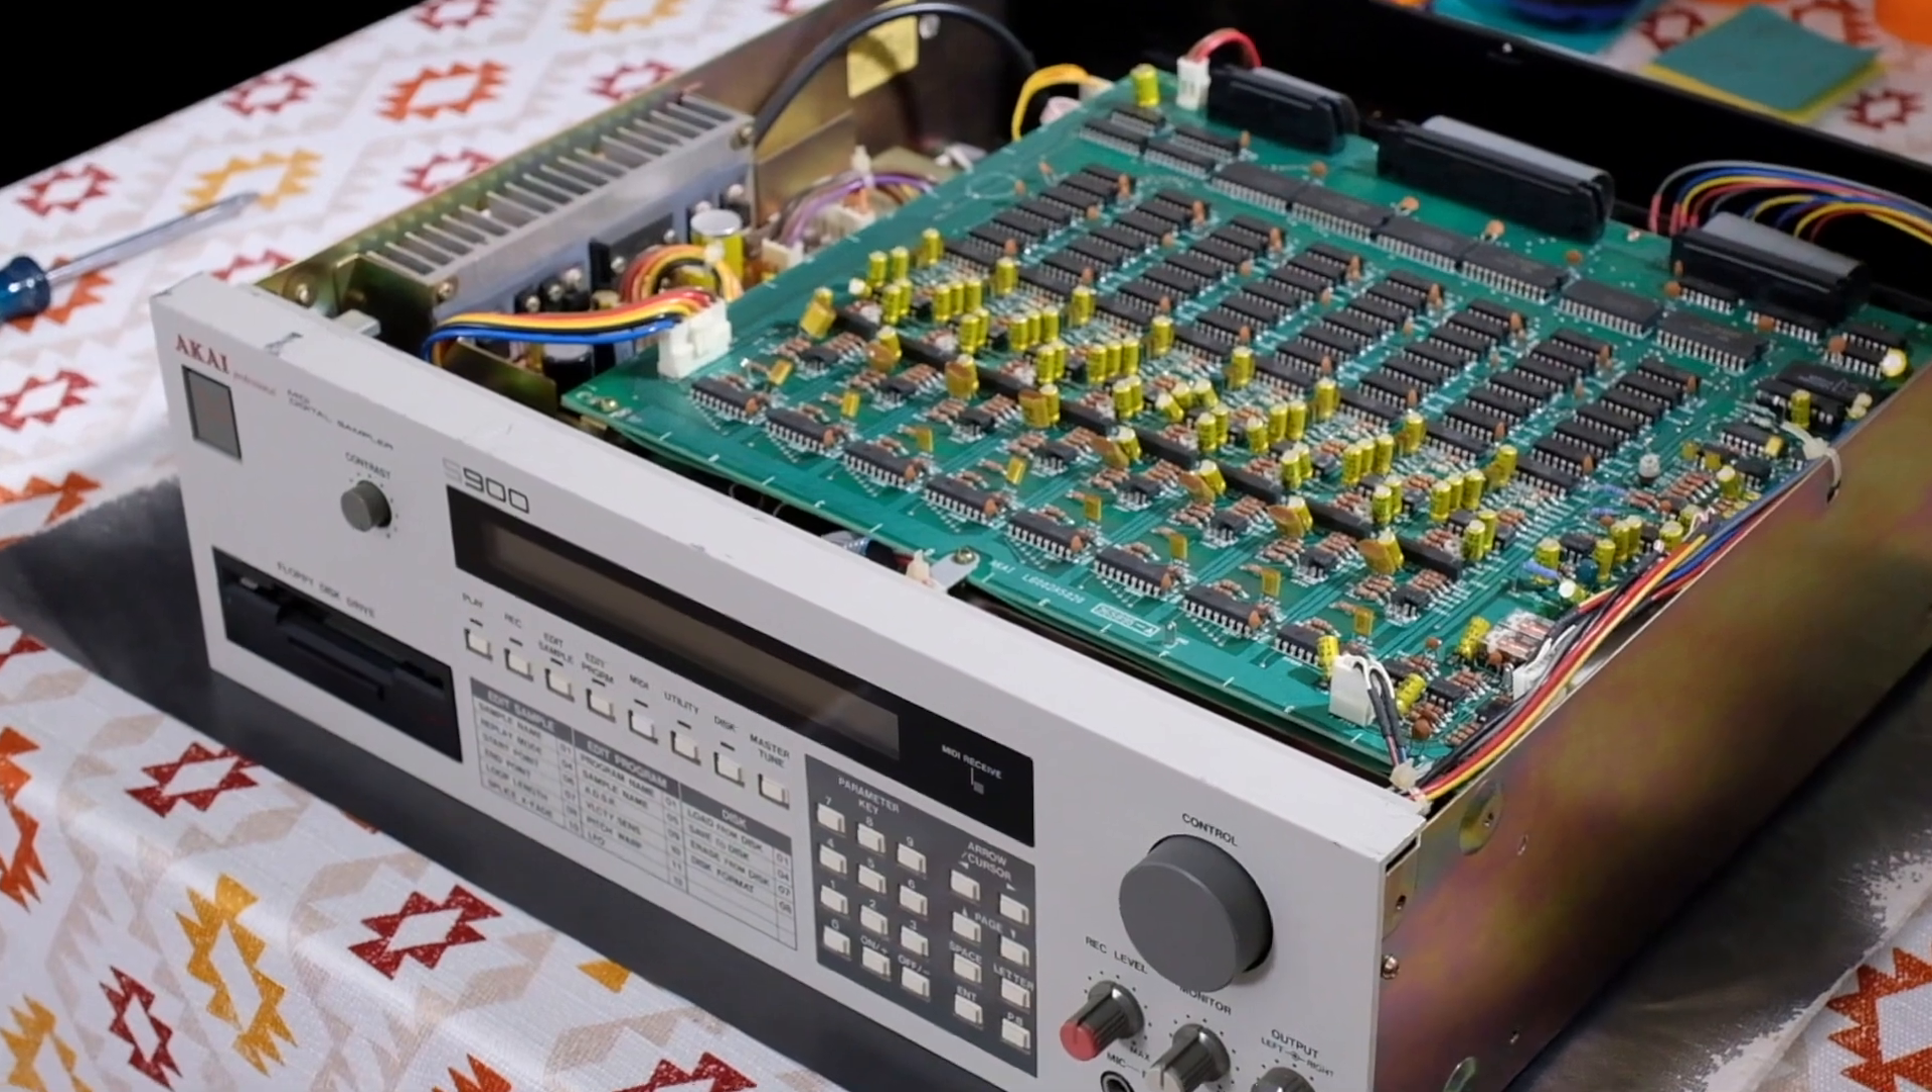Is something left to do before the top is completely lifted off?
No.